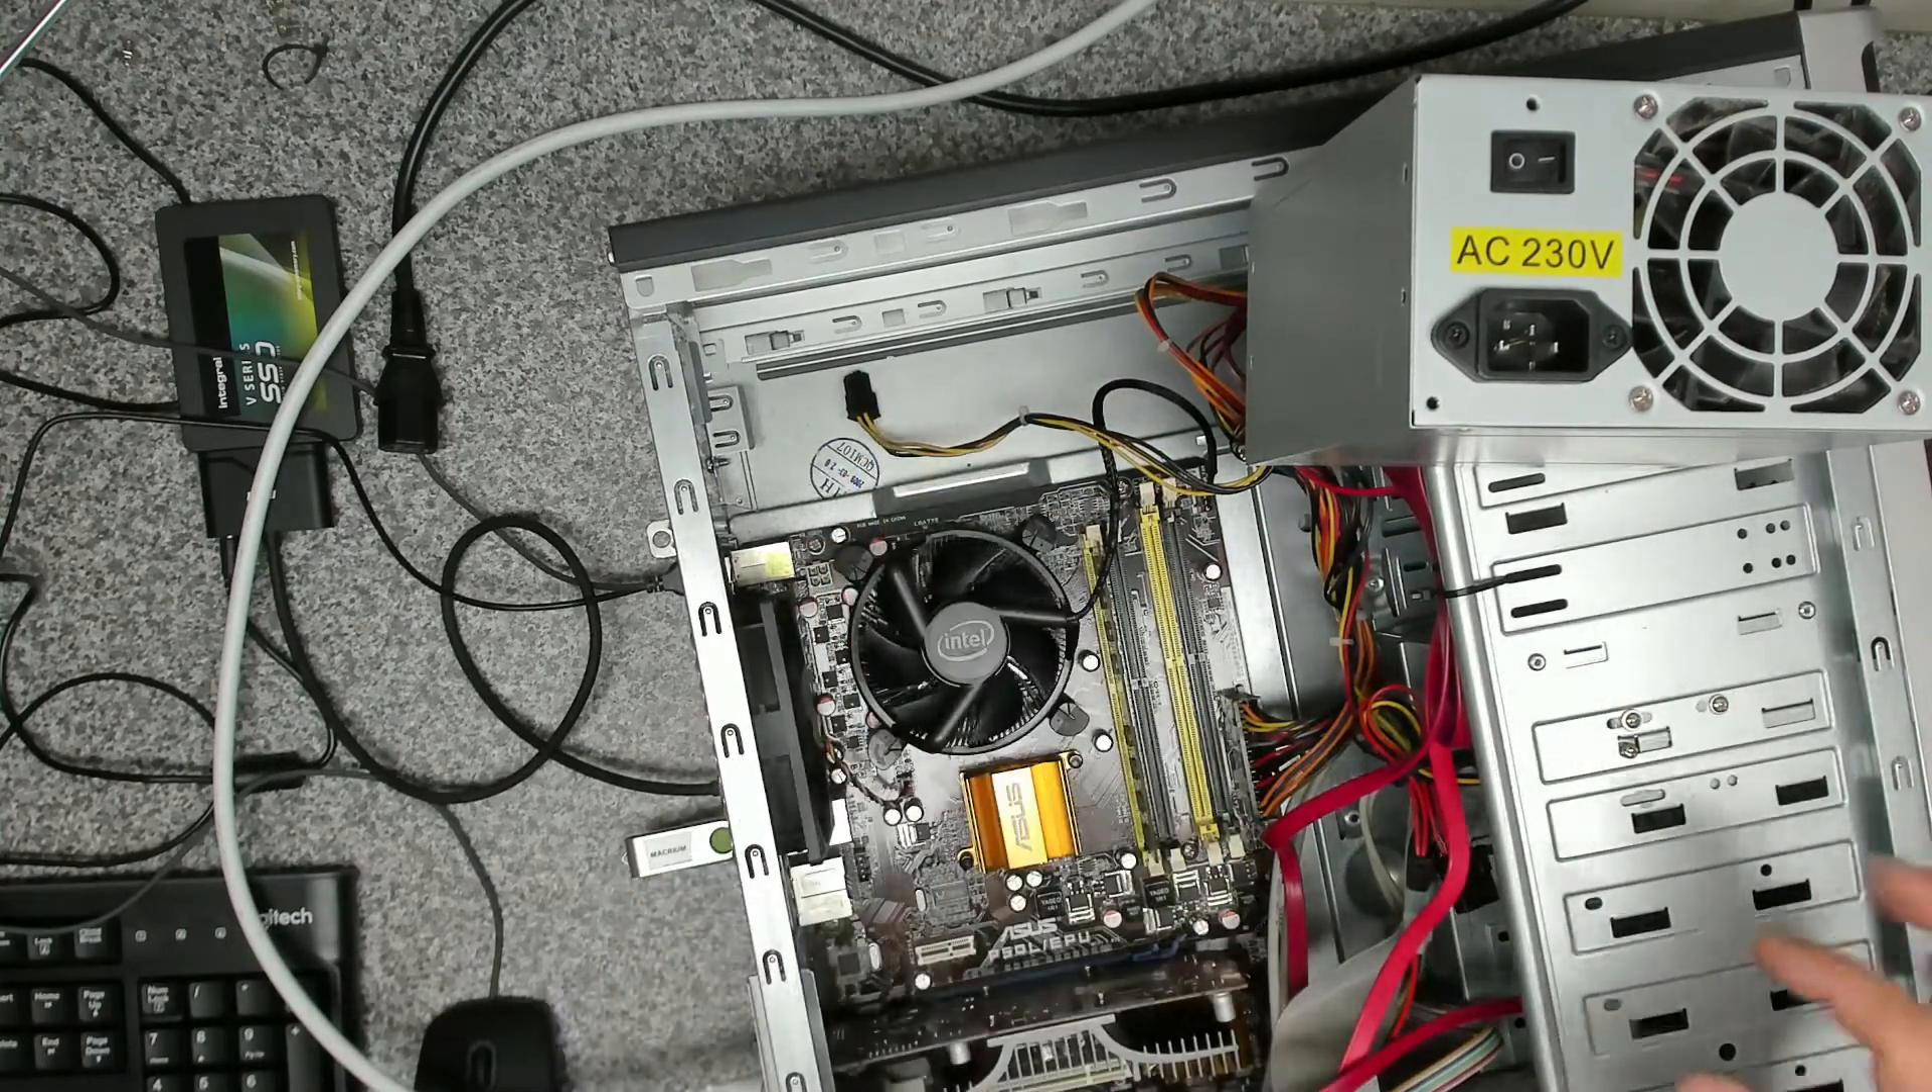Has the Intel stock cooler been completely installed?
Yes.